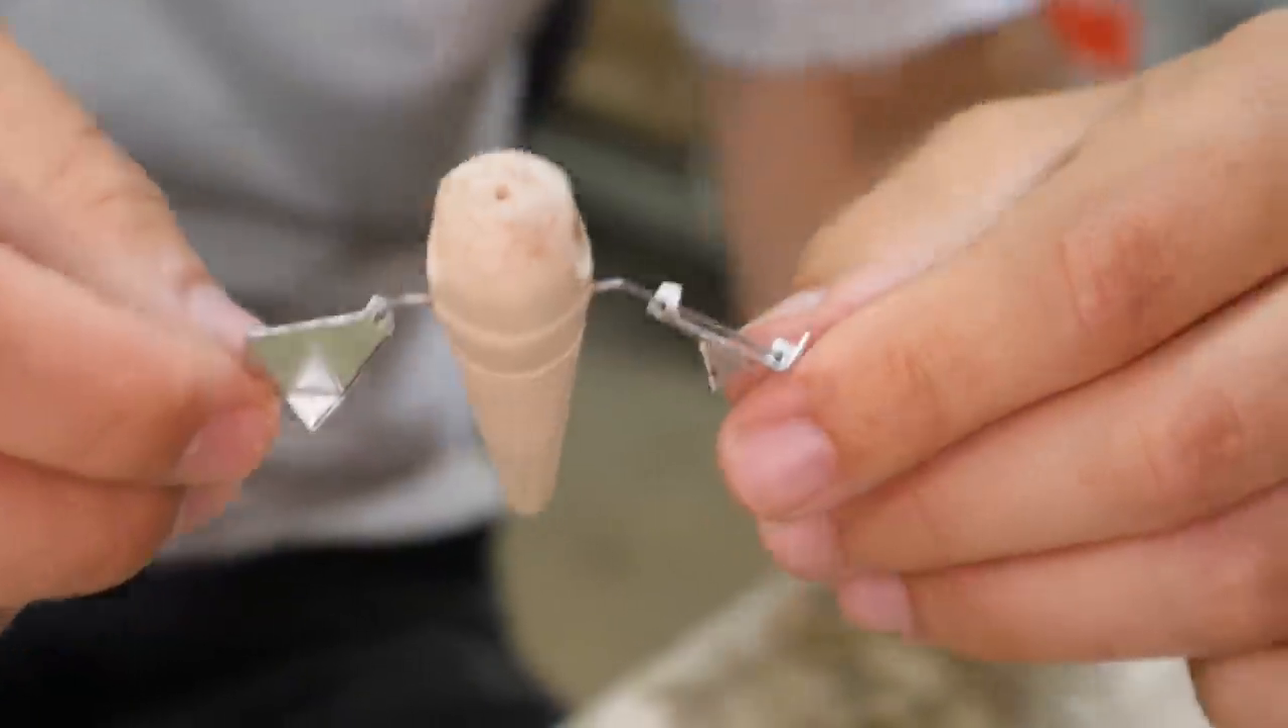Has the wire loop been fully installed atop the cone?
No.